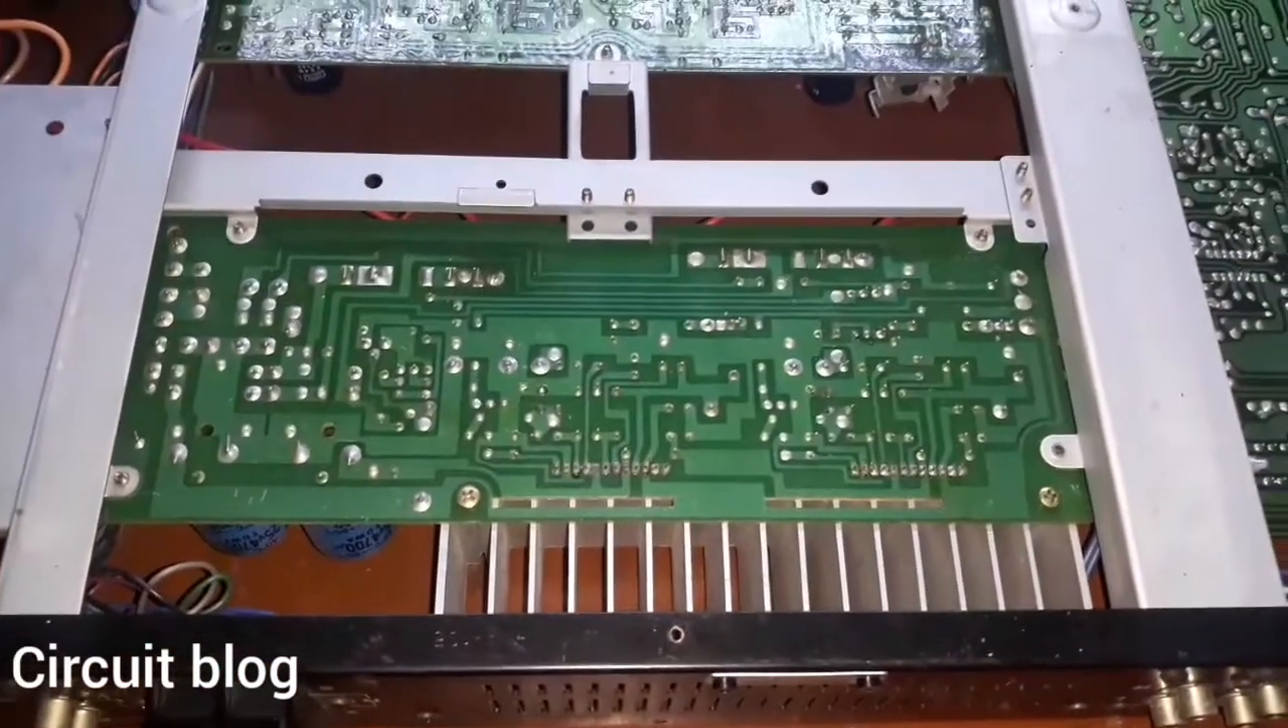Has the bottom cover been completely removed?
Yes.